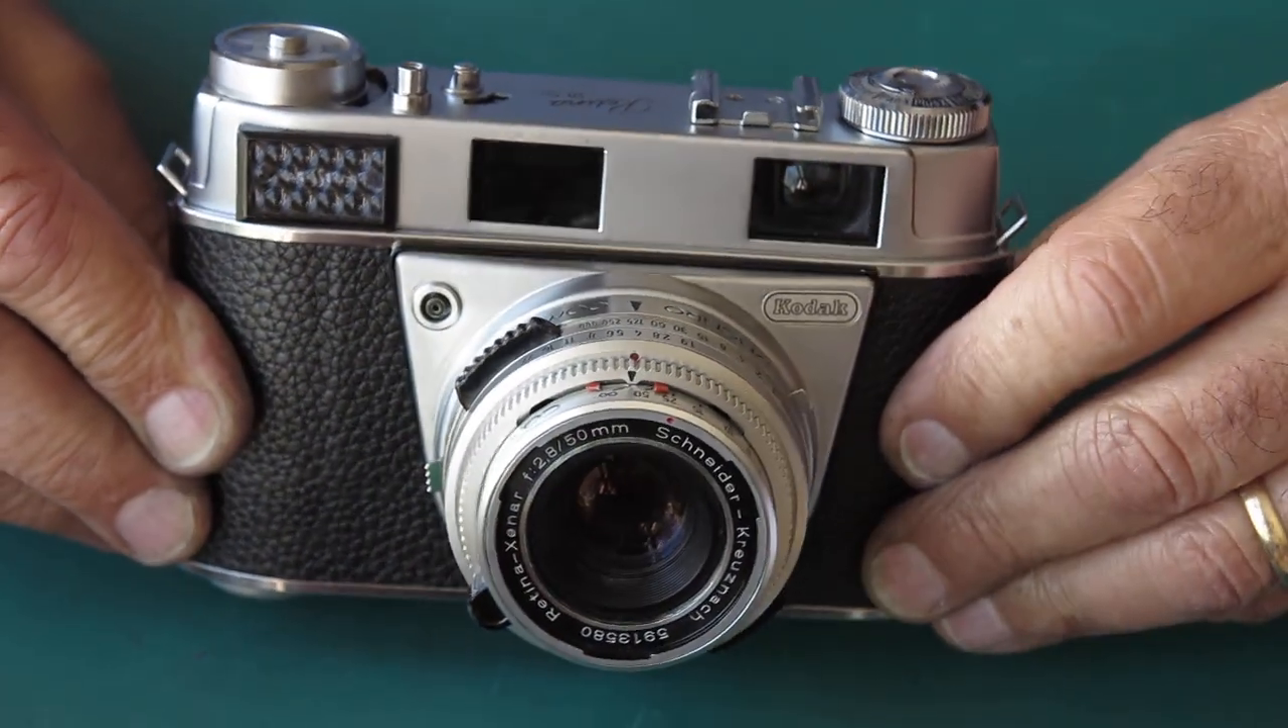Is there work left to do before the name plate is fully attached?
No.